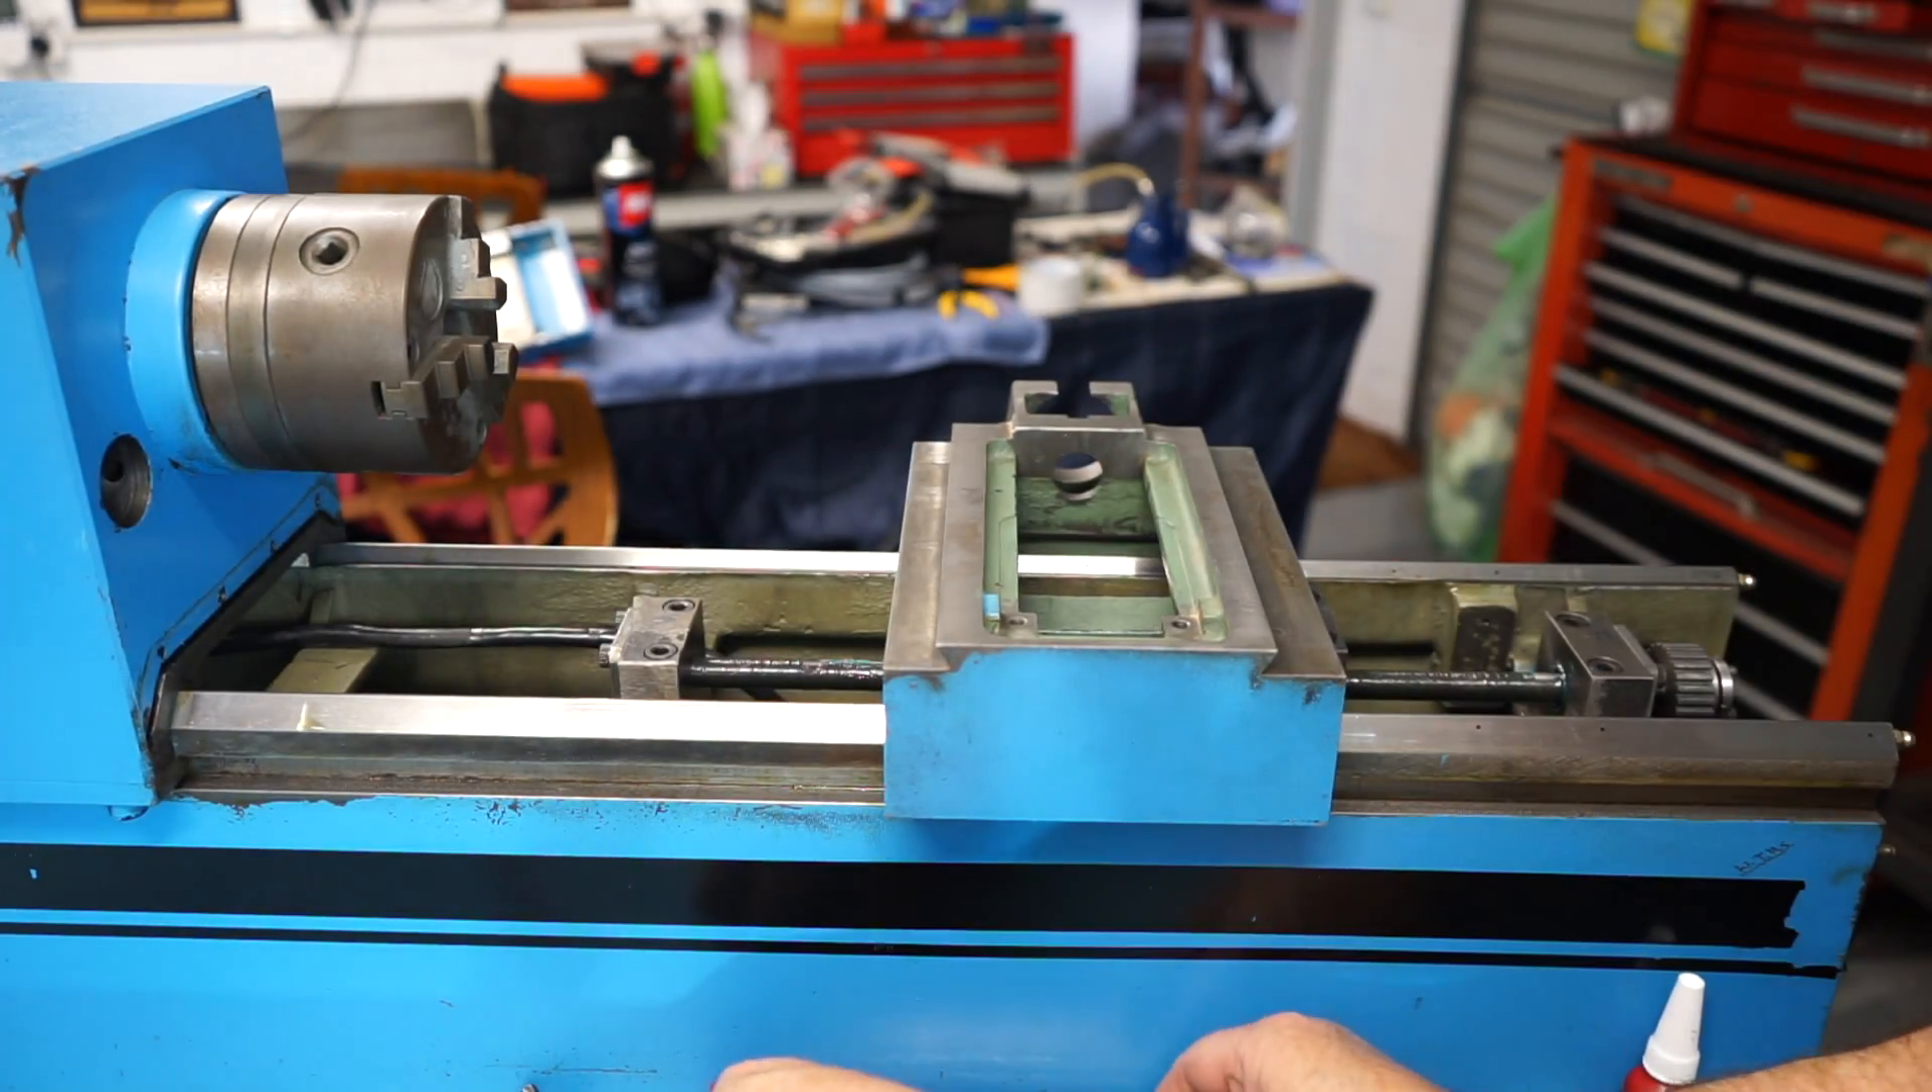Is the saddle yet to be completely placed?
No.